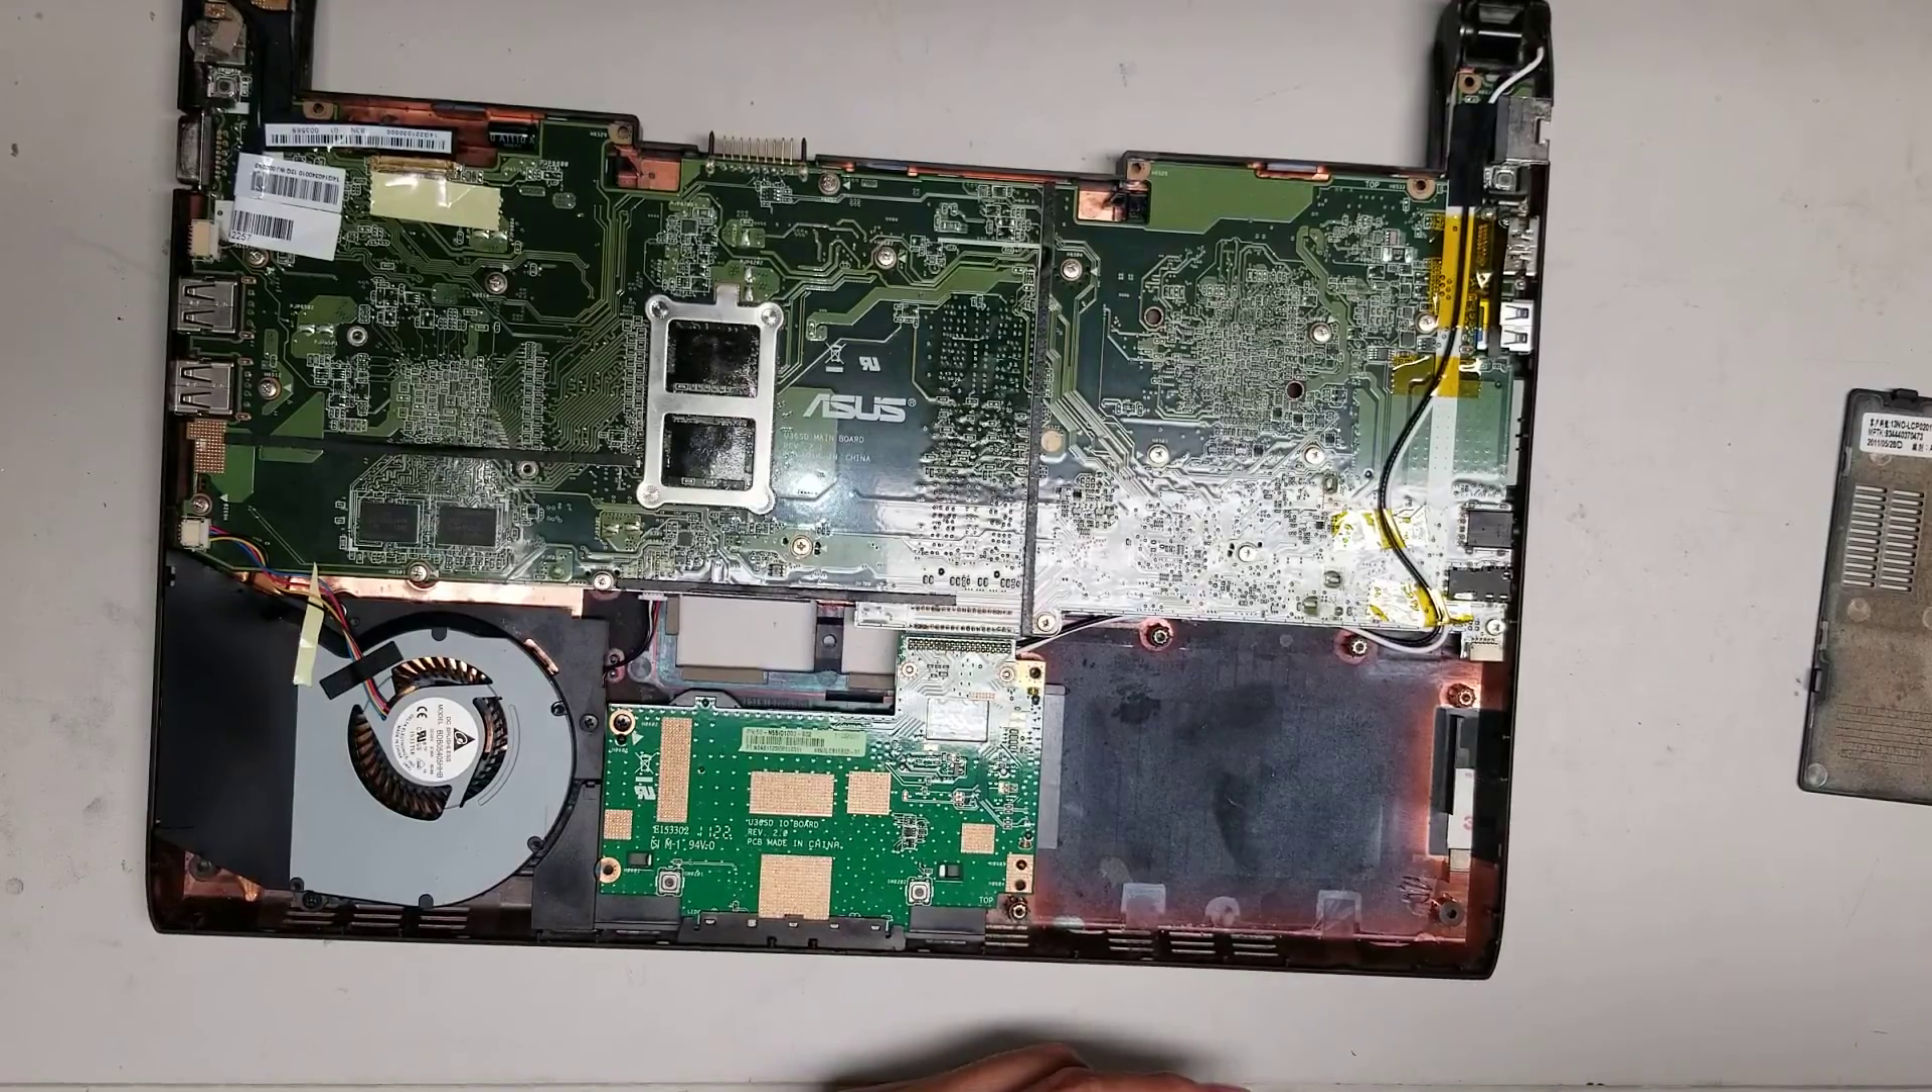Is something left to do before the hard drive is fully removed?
No.